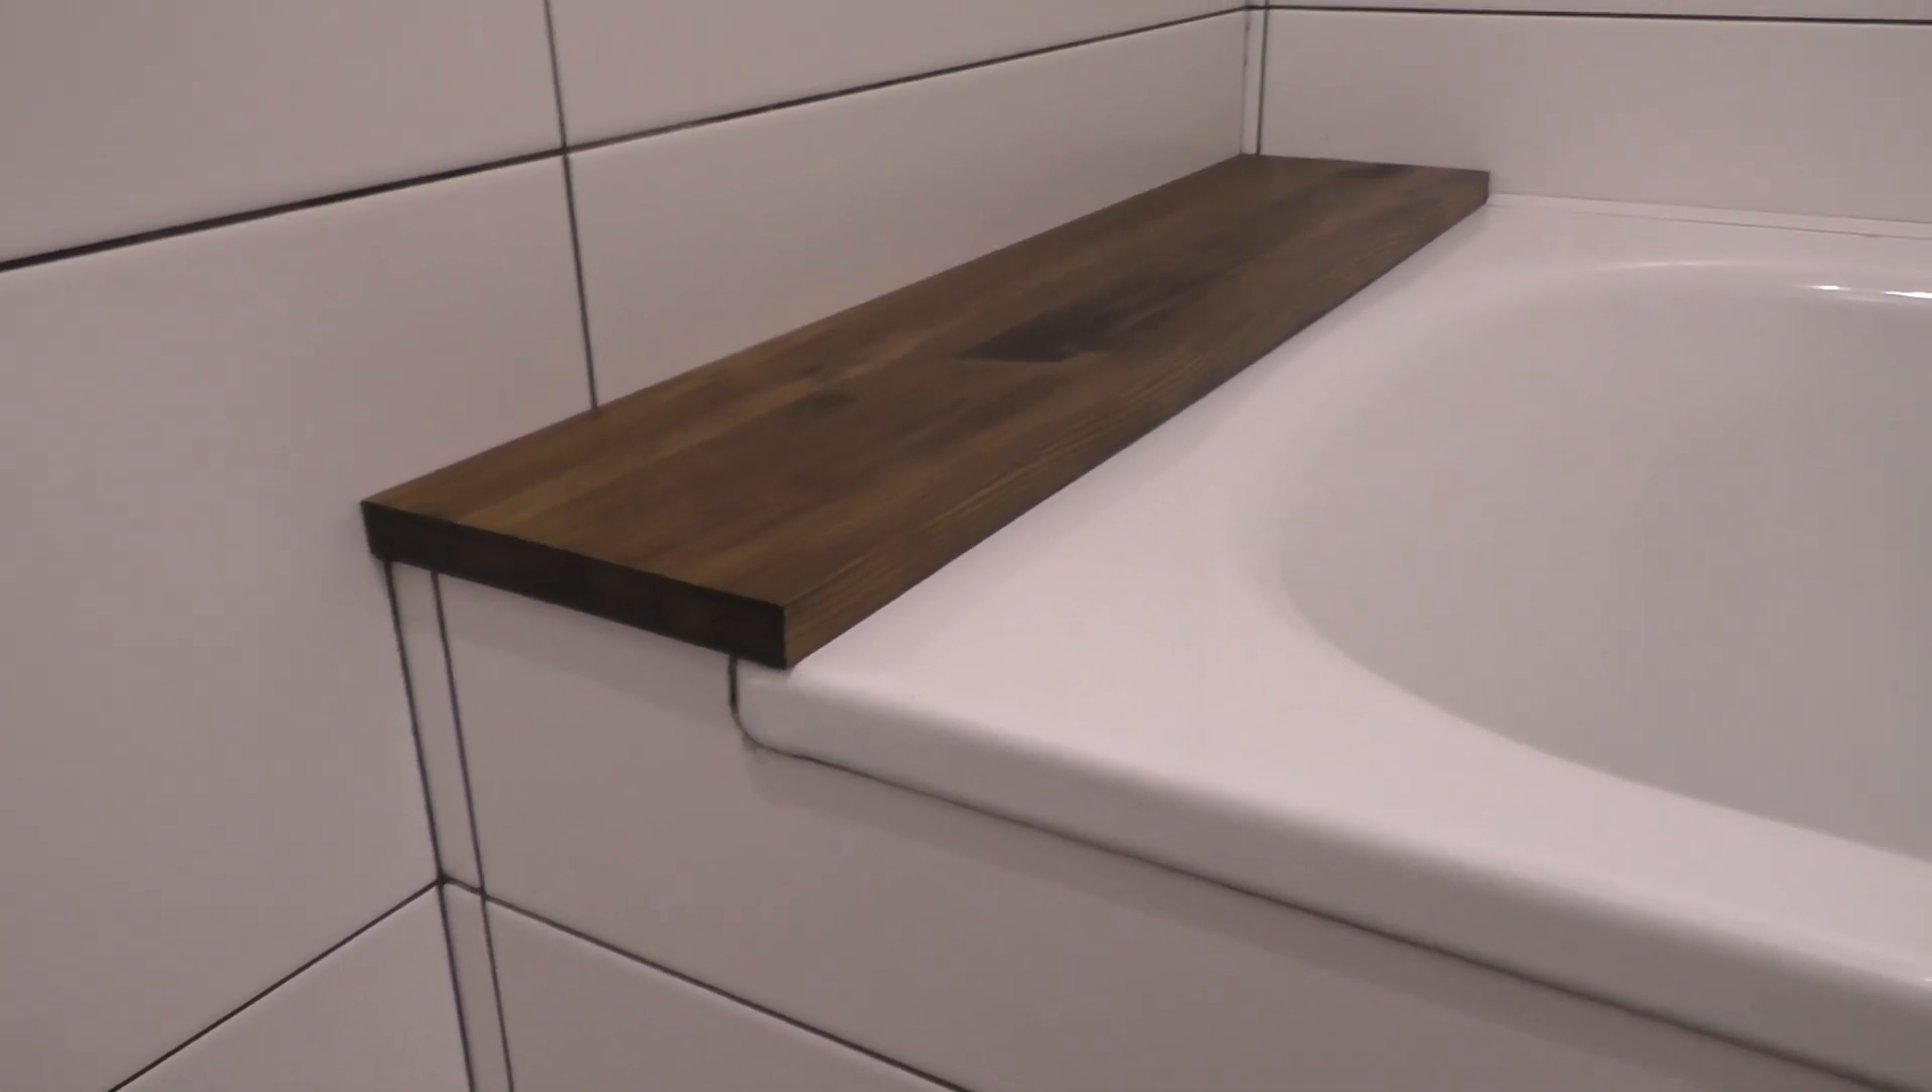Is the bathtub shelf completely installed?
Yes.